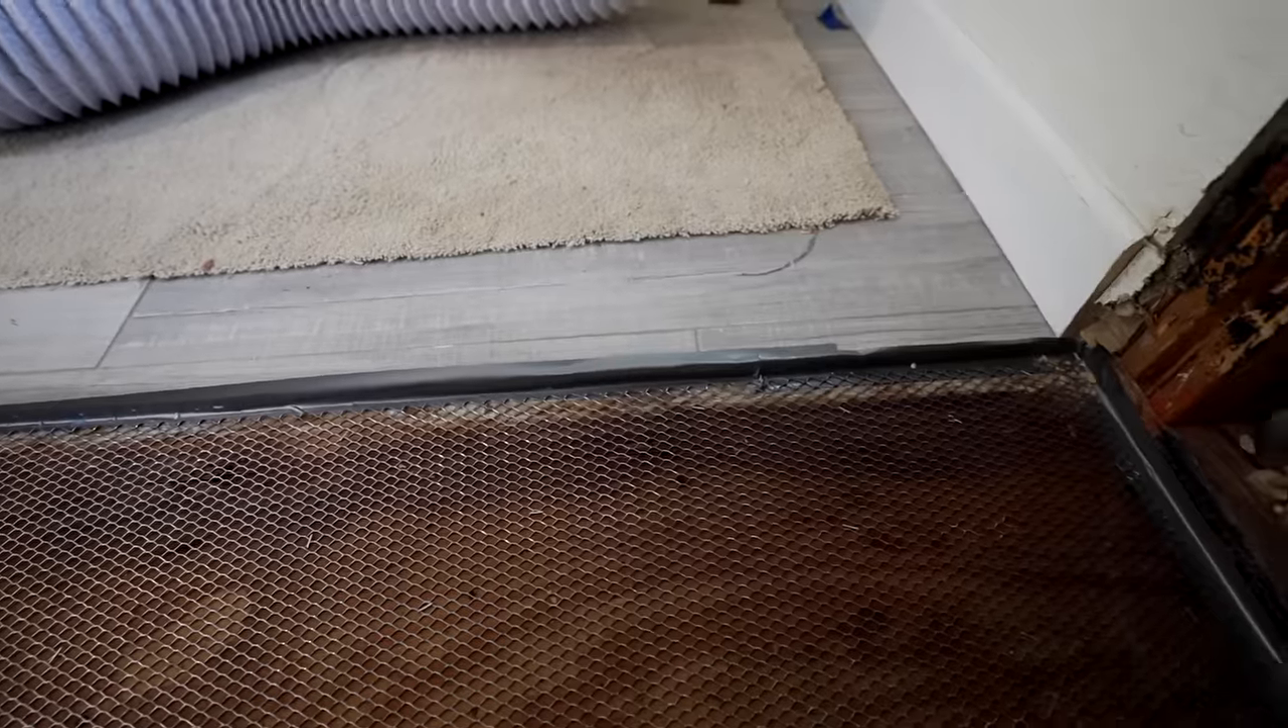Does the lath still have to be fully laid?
No.